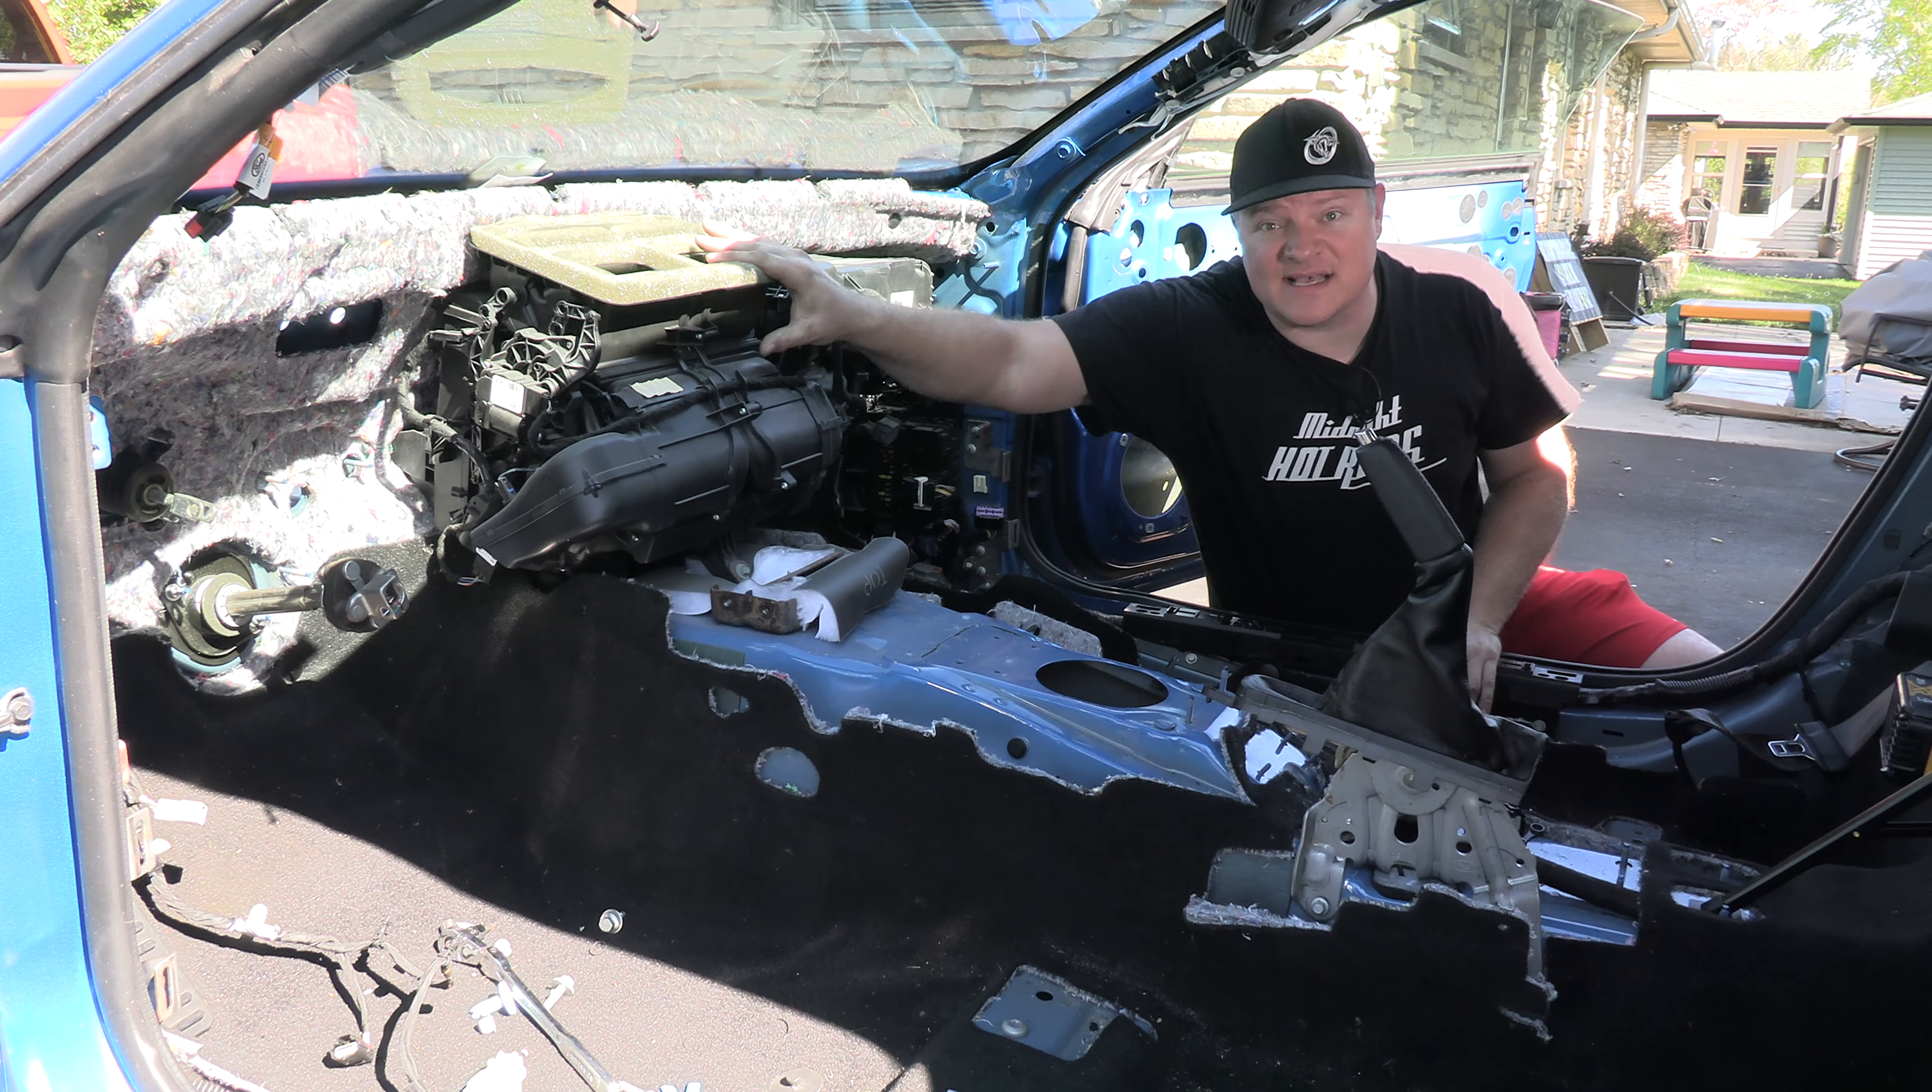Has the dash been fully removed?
Yes.